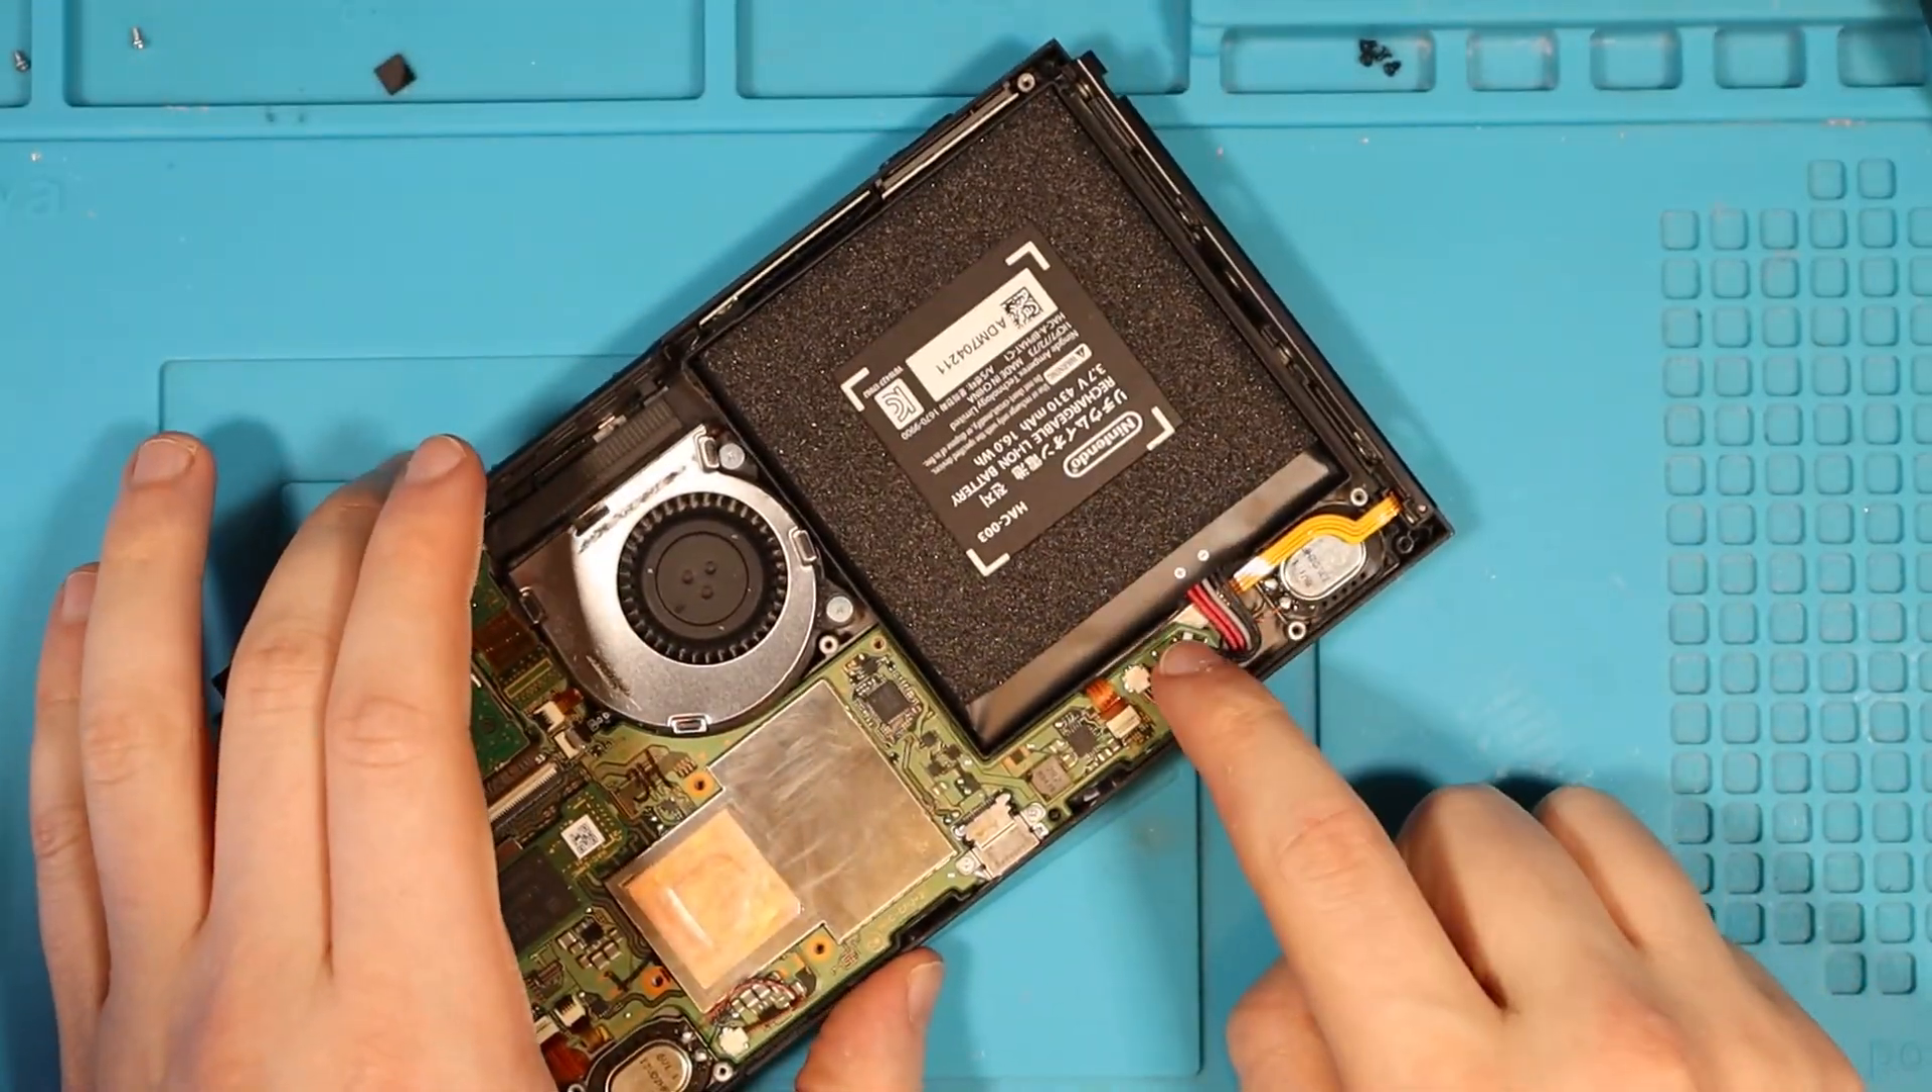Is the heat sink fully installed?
No.